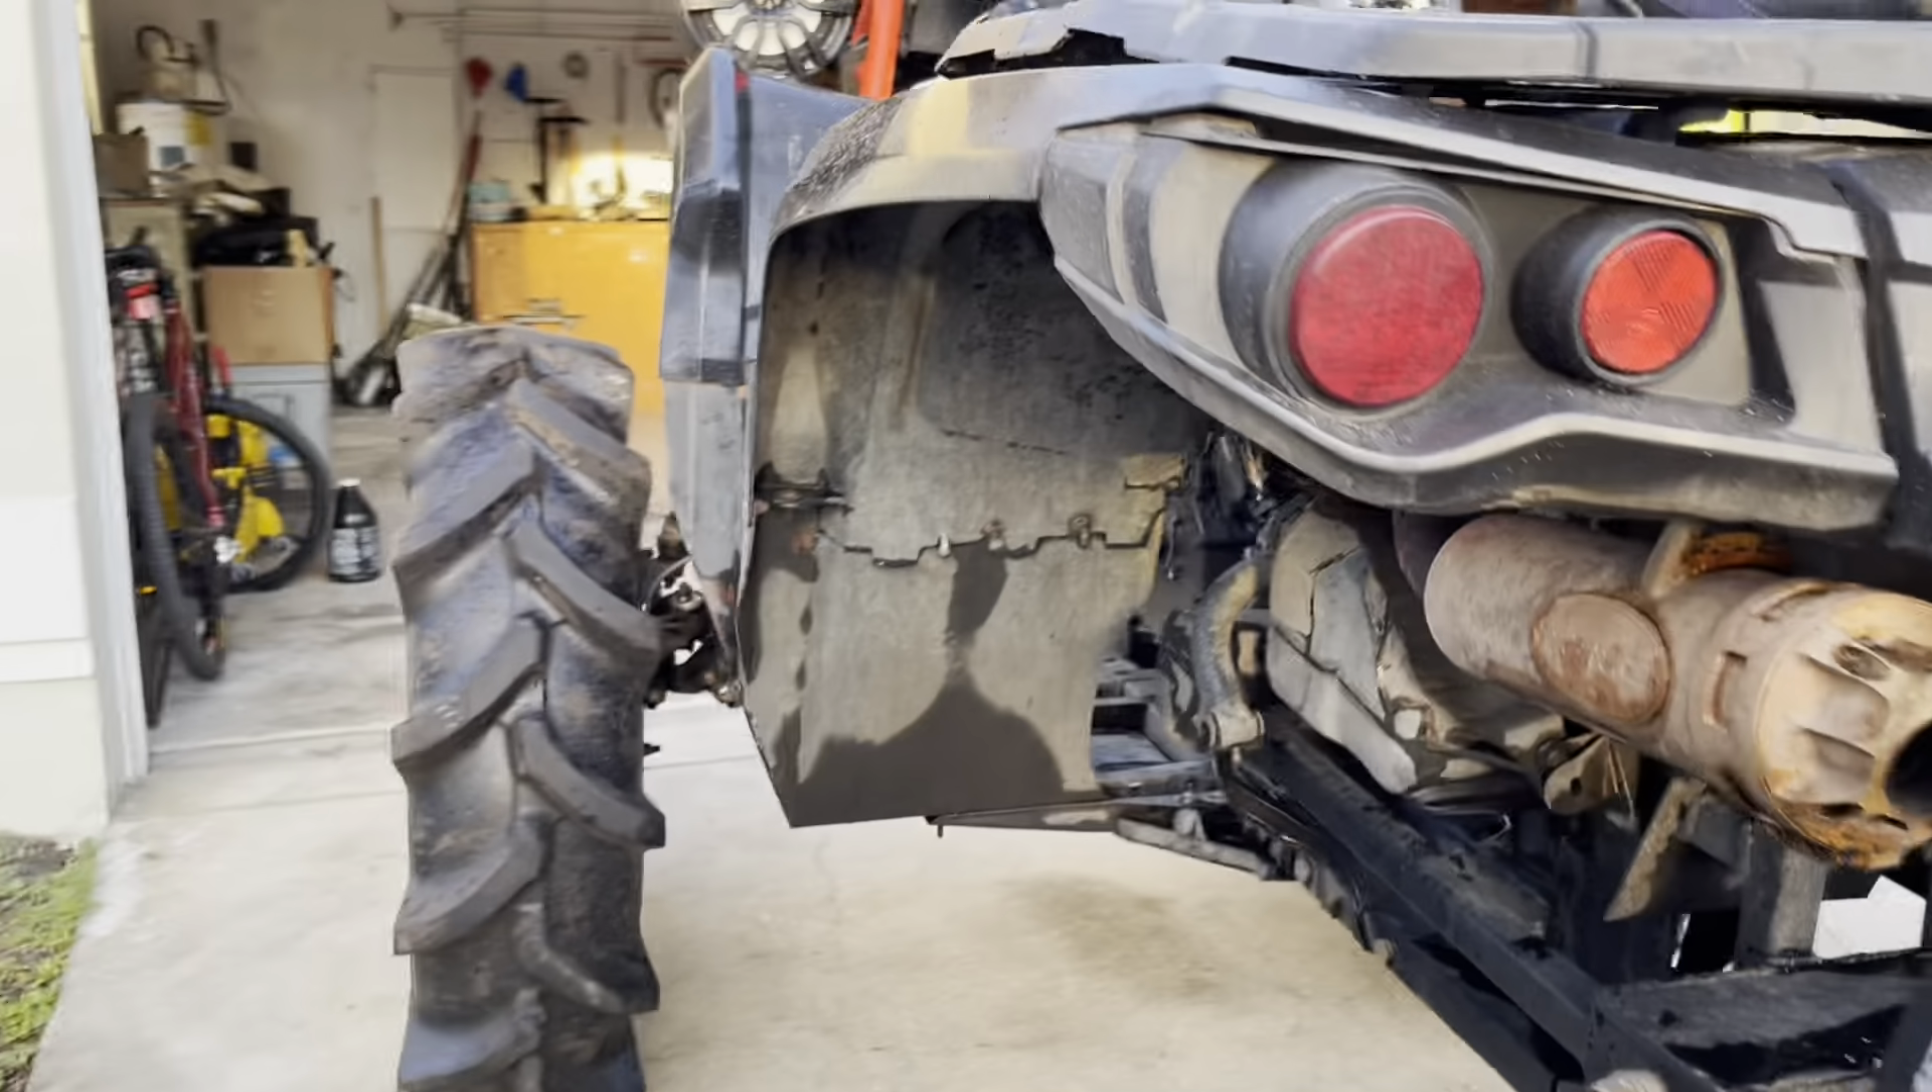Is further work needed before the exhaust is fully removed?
Yes.